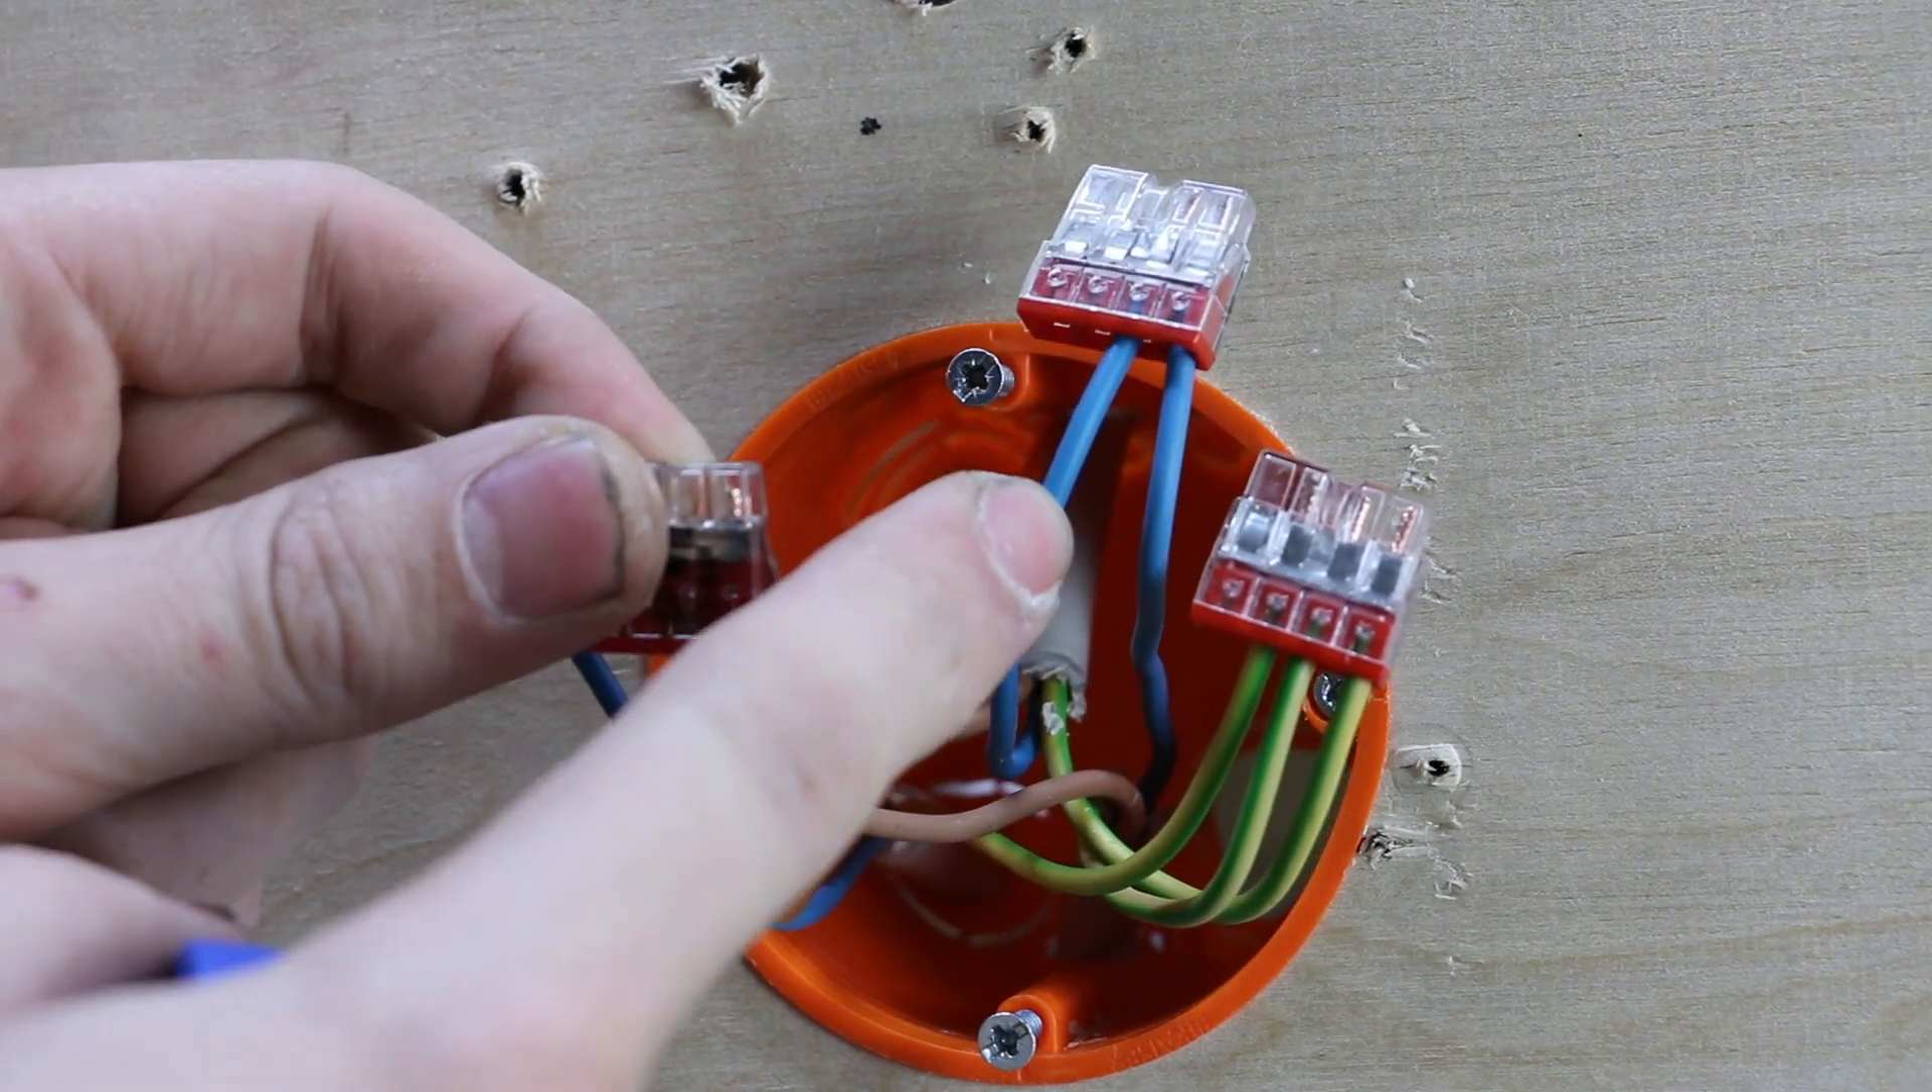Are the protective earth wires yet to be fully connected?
No.